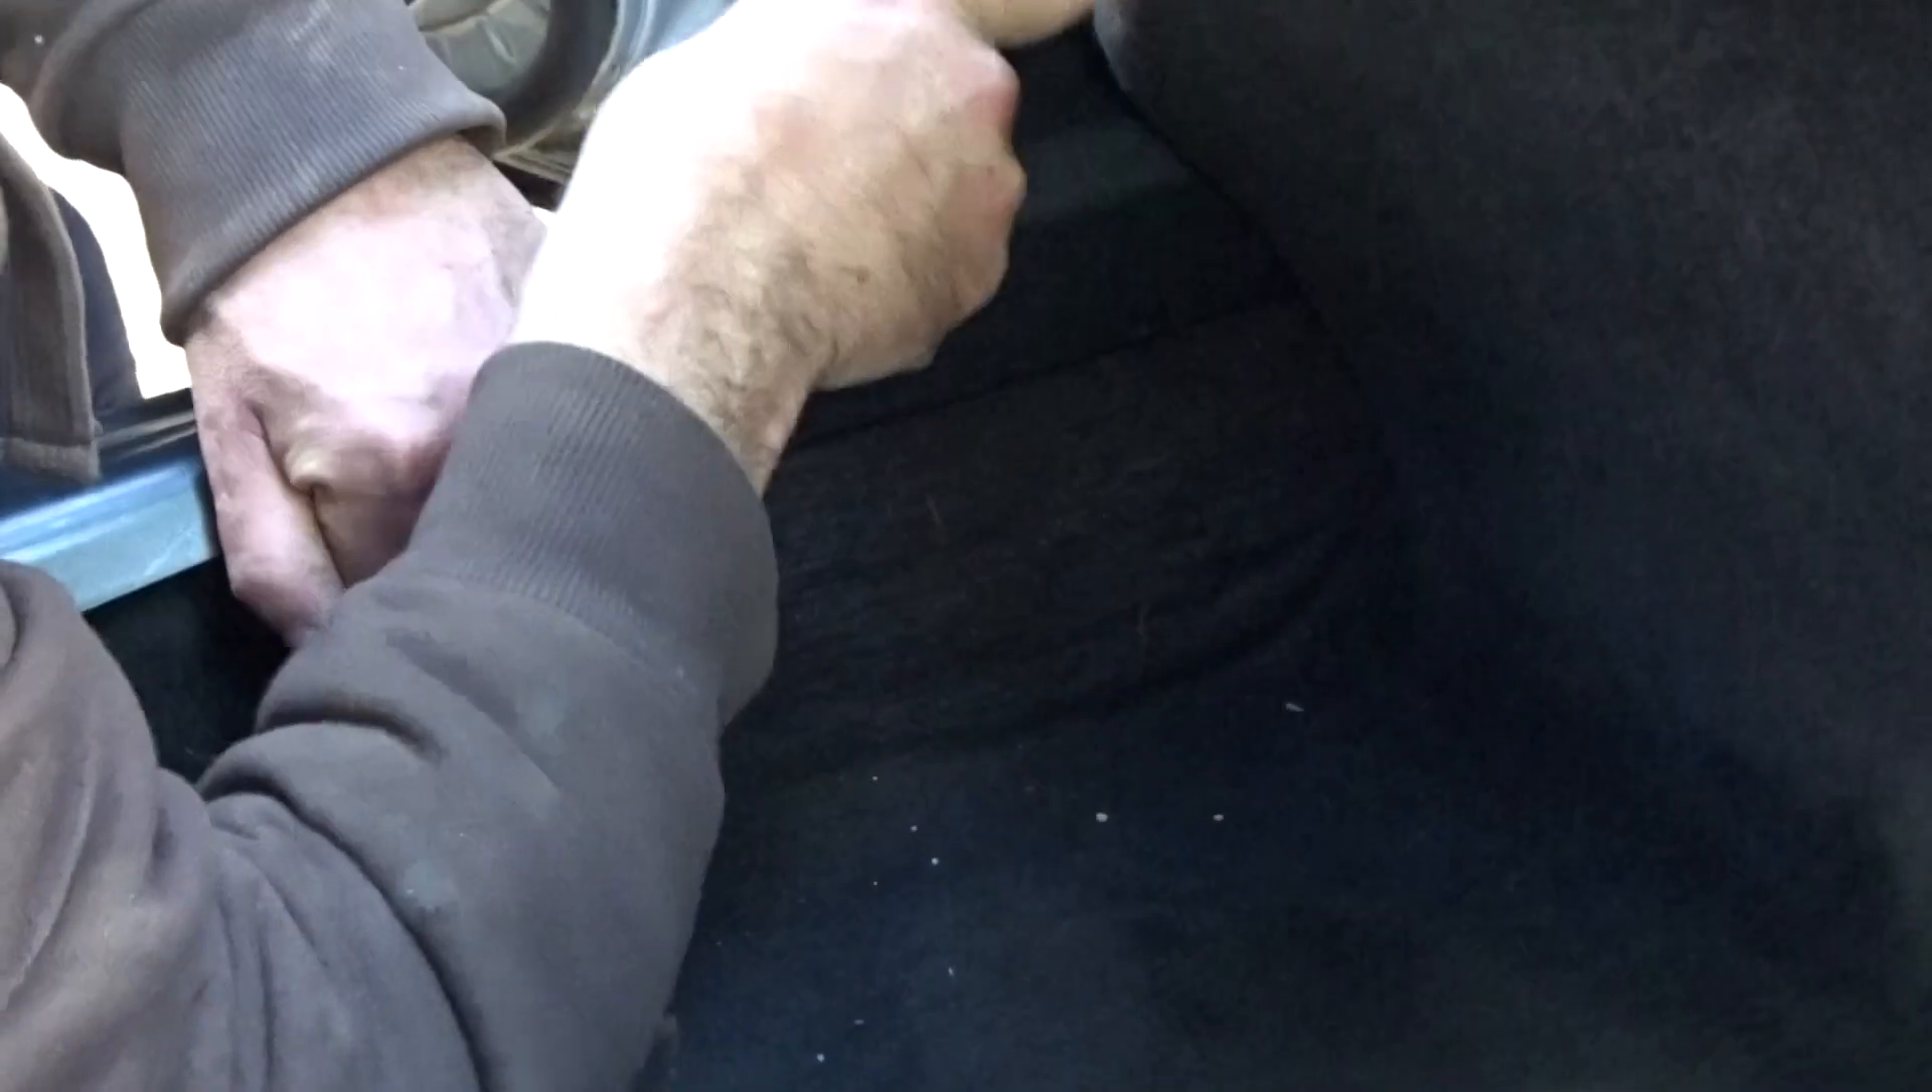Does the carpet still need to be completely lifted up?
Yes.